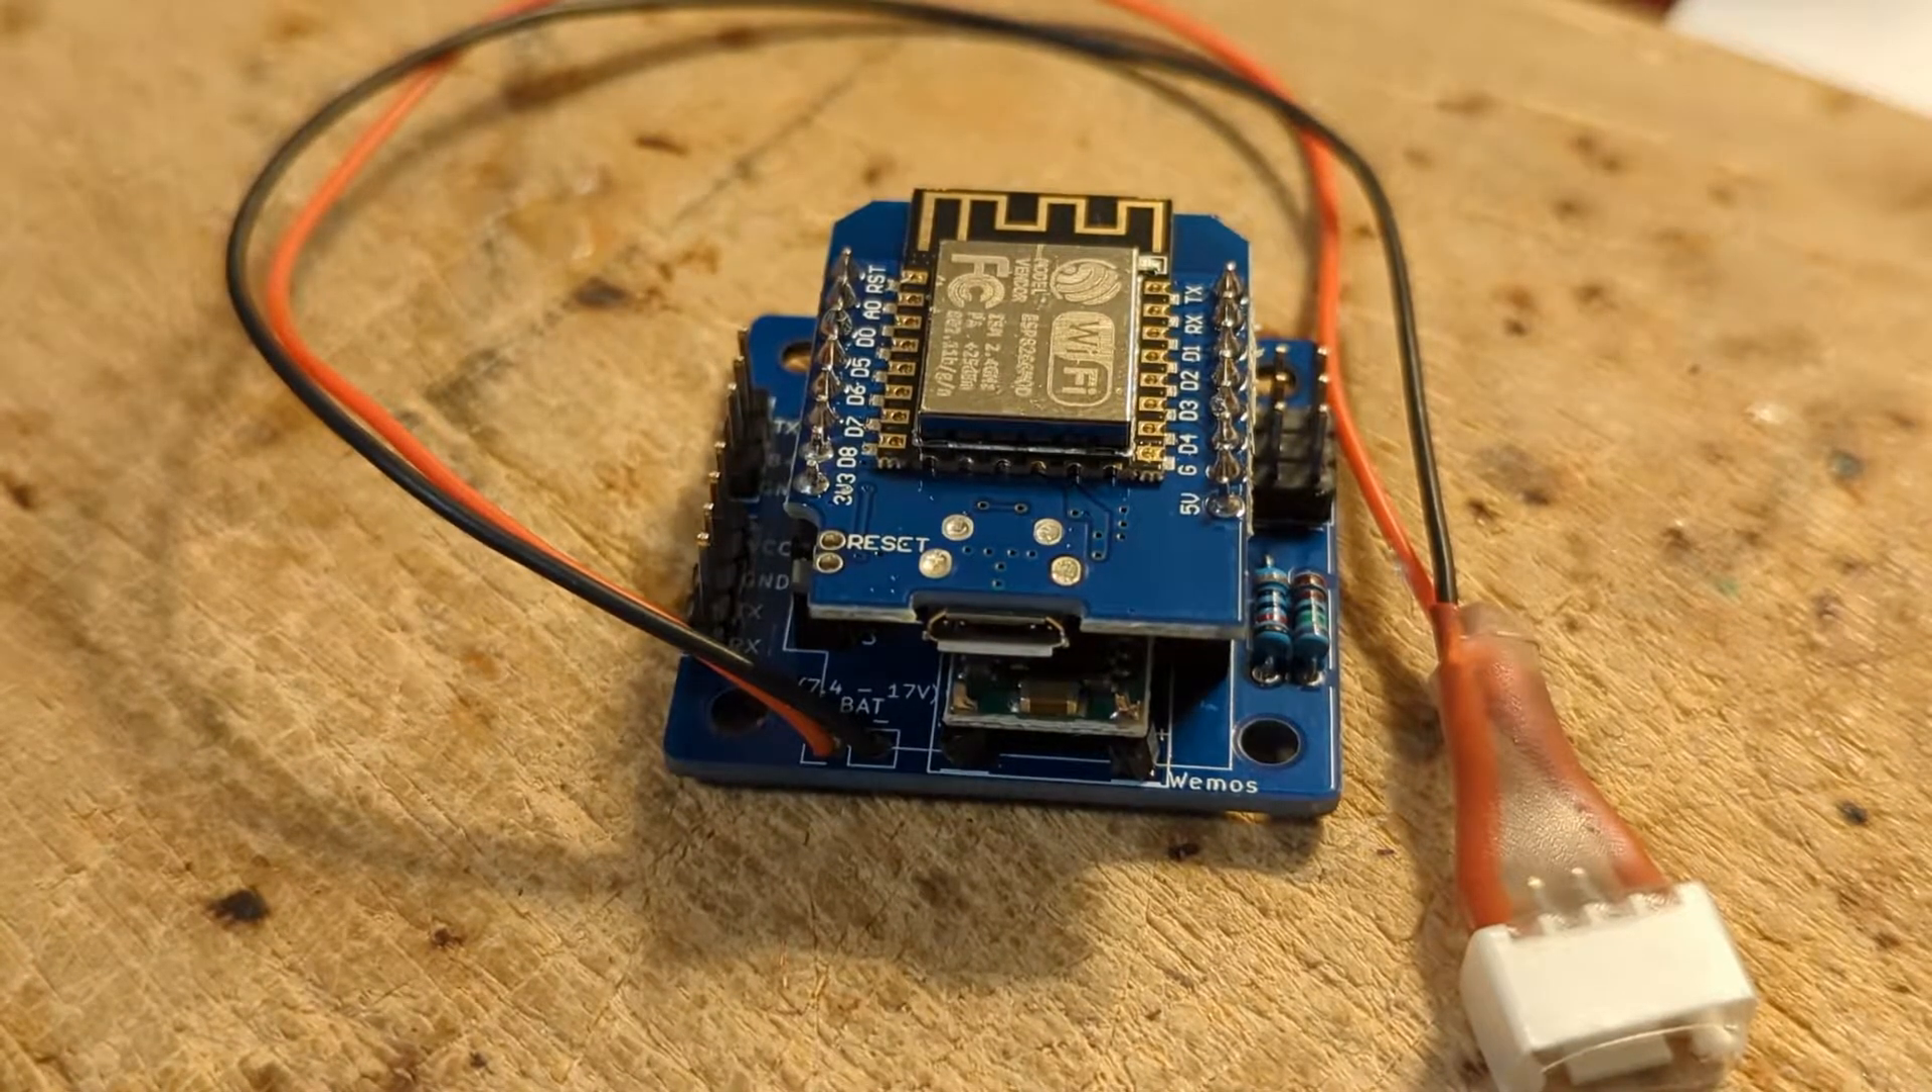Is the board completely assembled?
Yes.